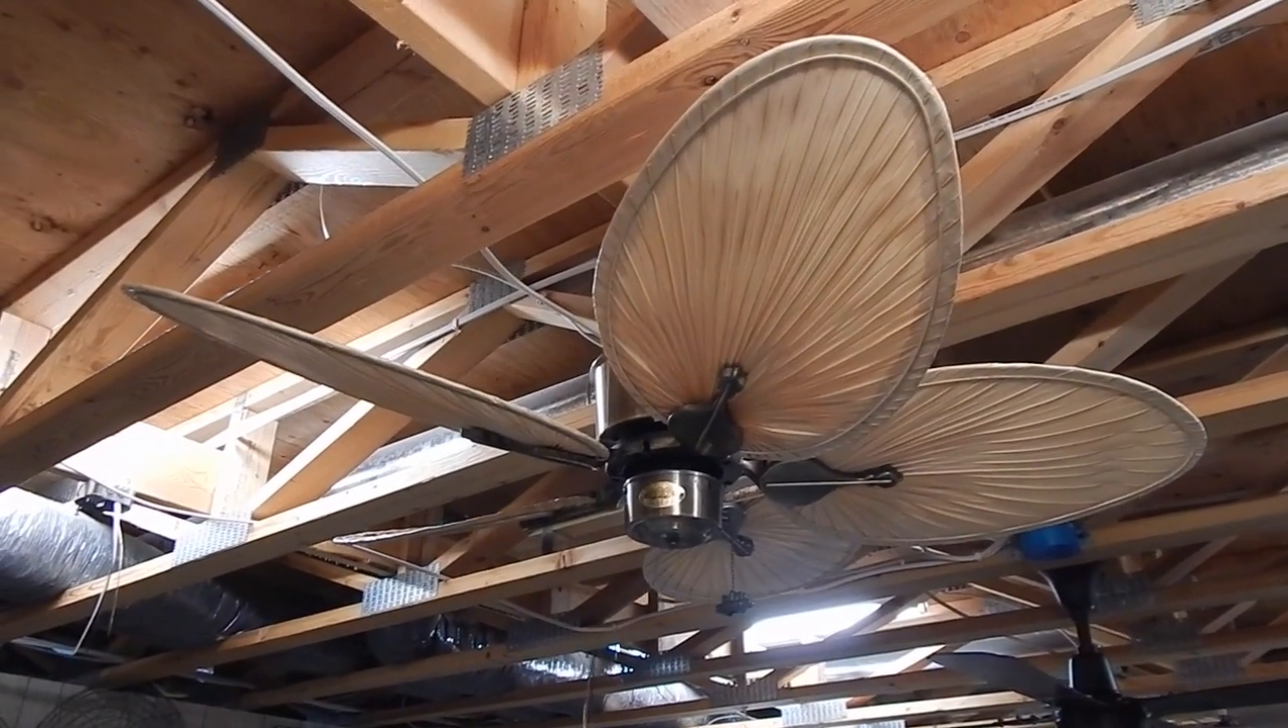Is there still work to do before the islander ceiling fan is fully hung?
No.